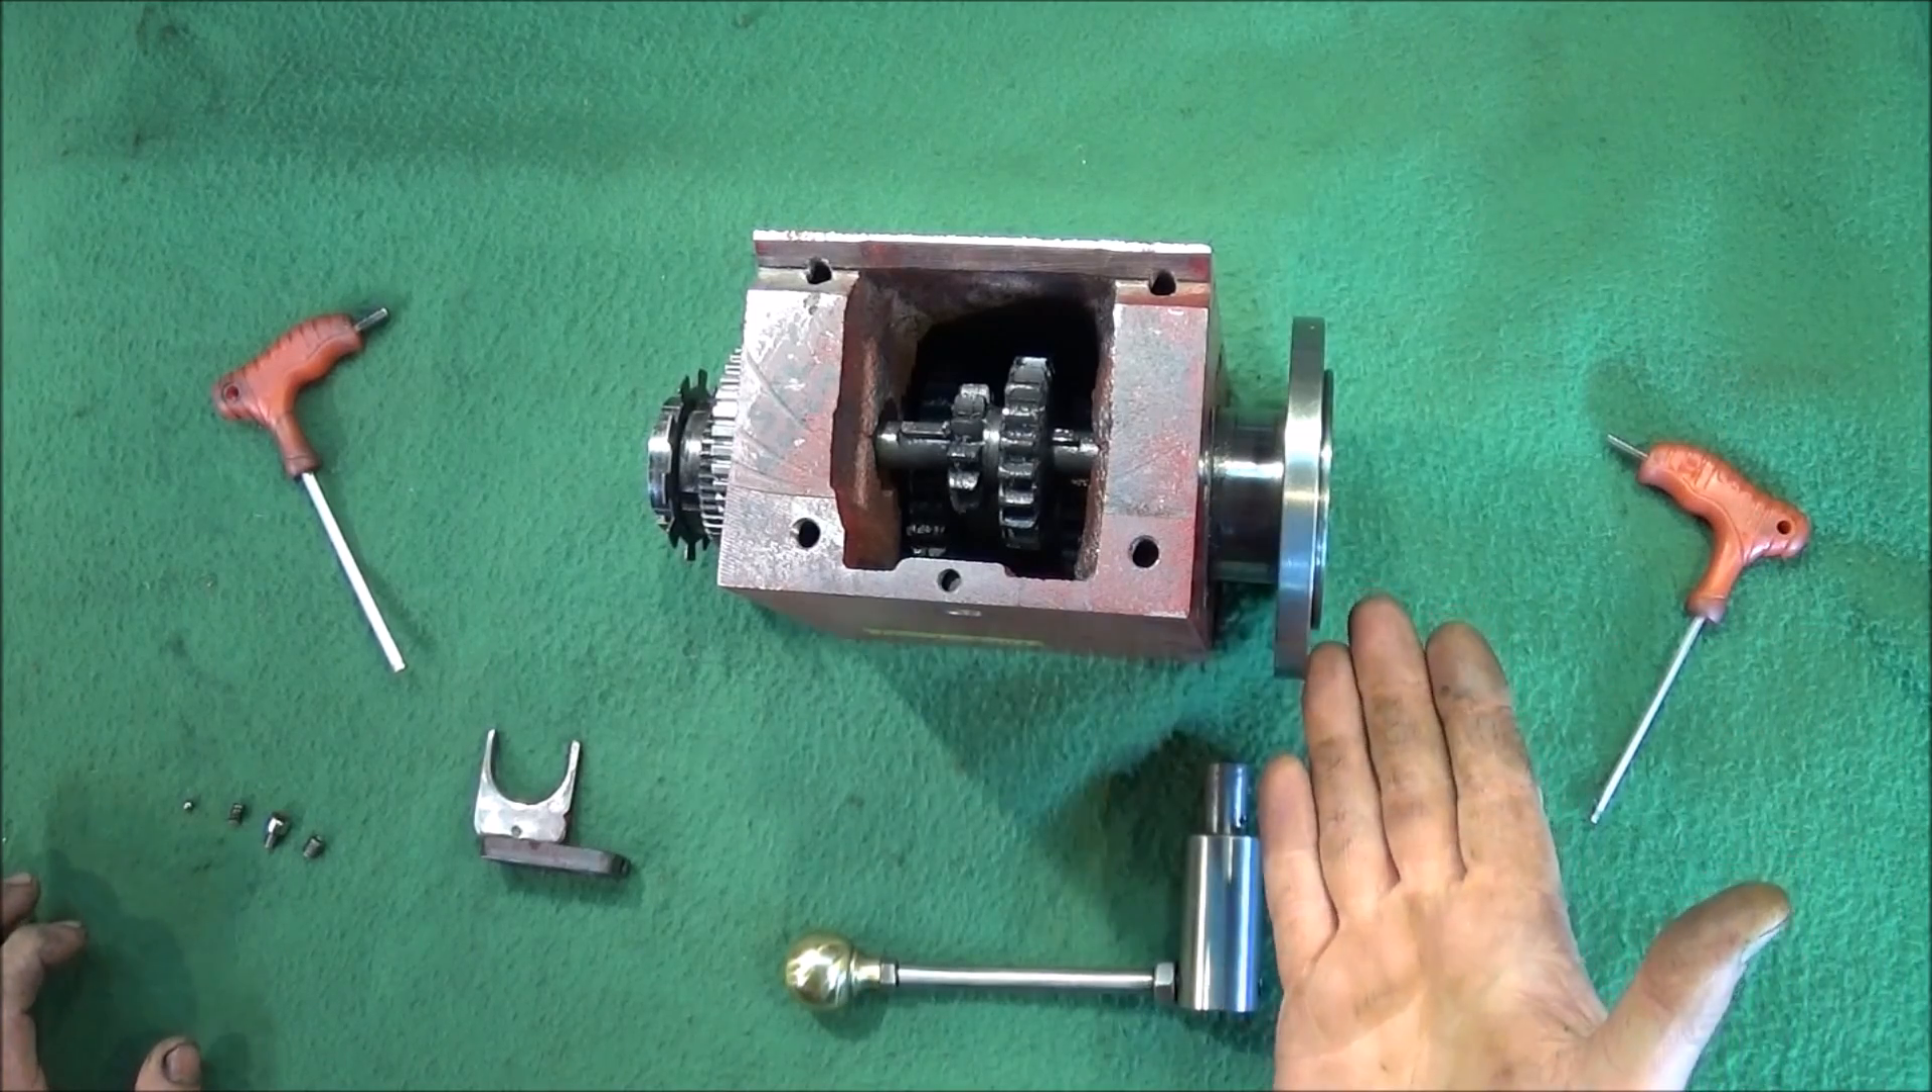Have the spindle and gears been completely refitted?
Yes.